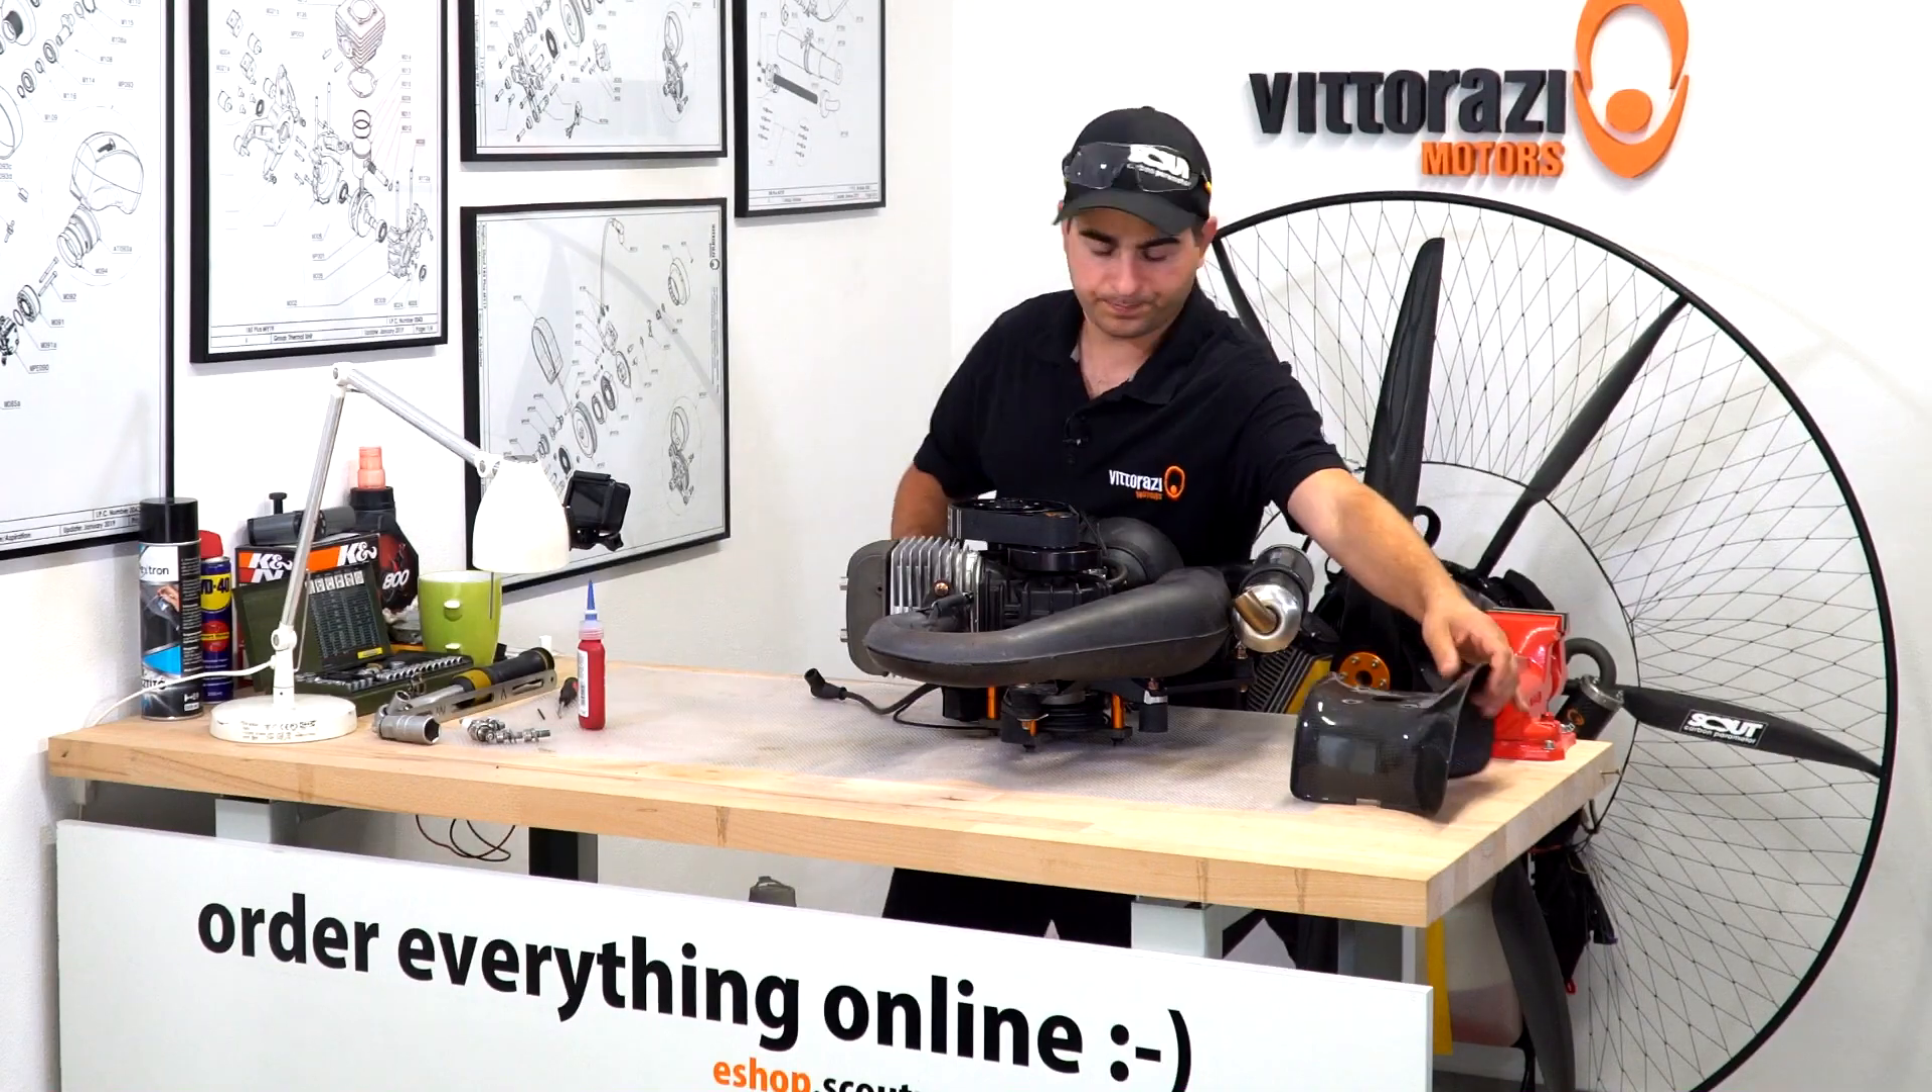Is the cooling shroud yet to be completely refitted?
Yes.